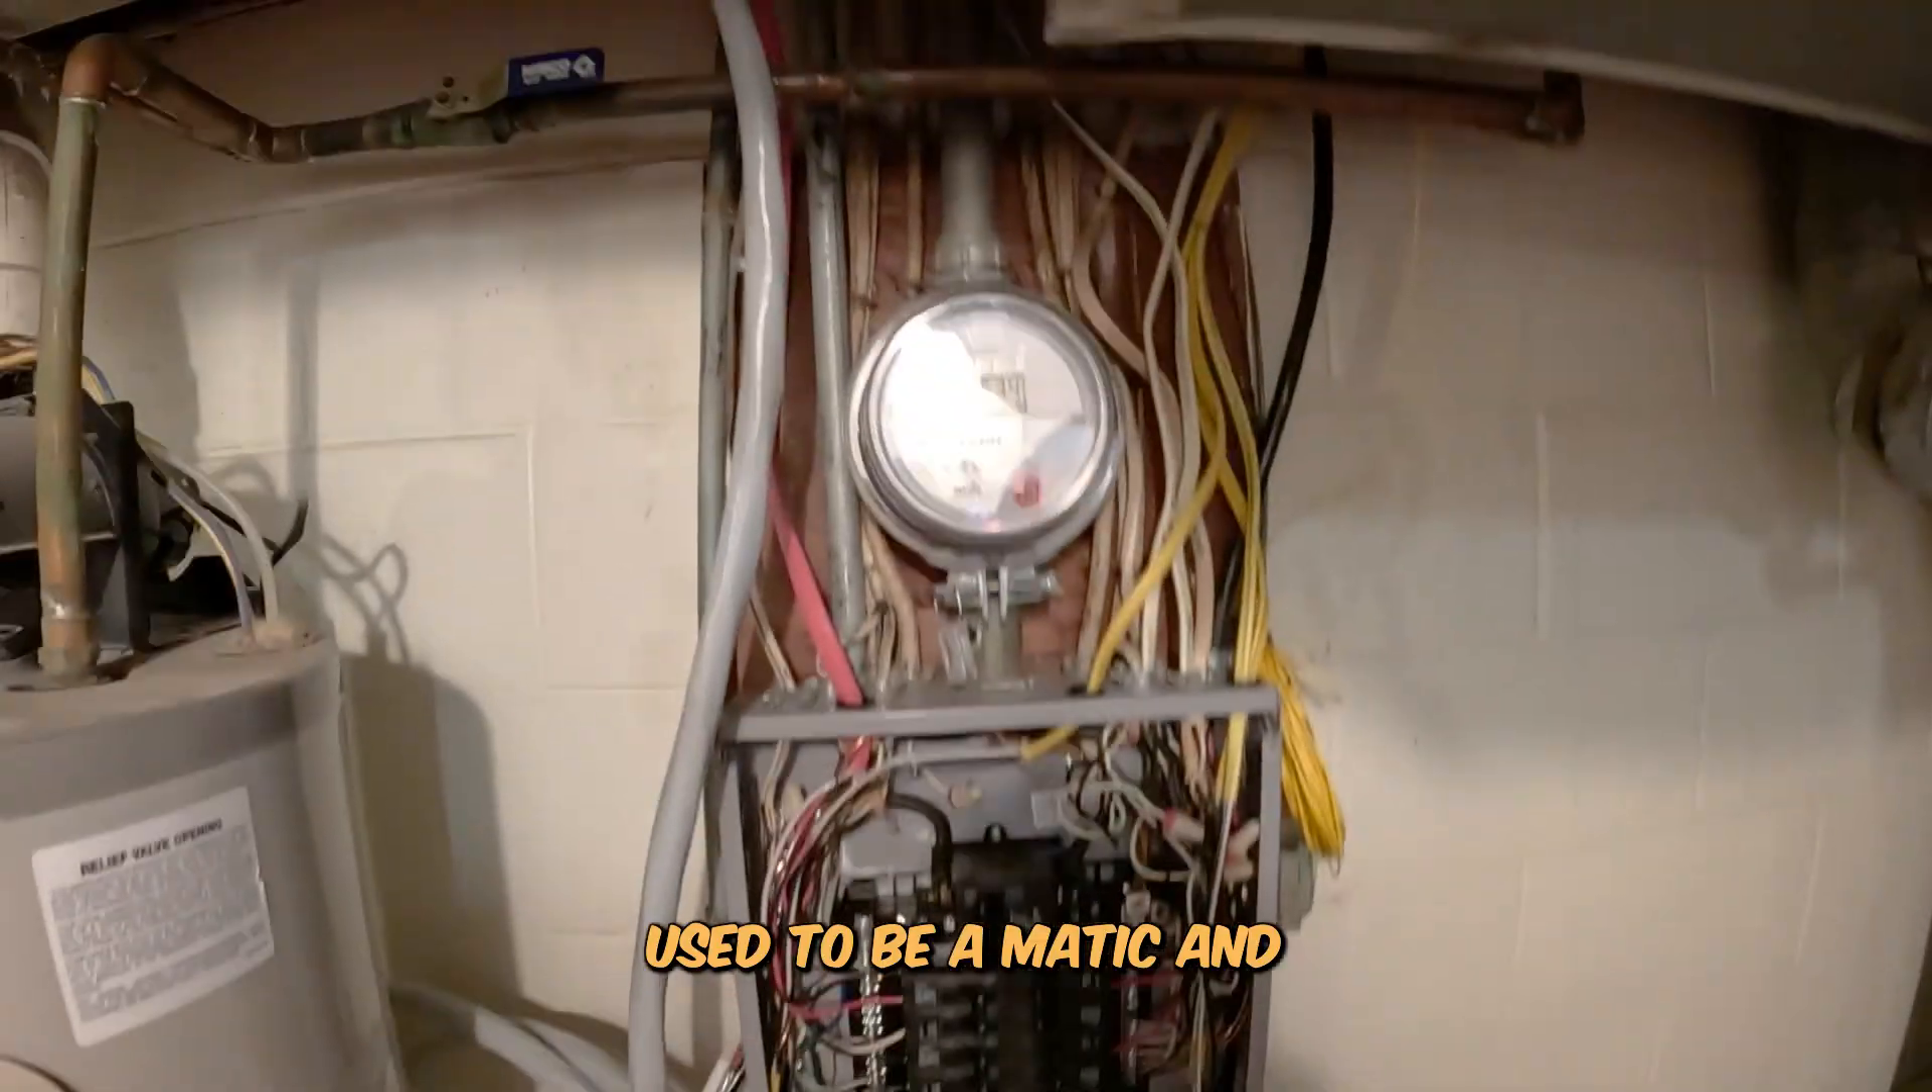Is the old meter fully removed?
No.